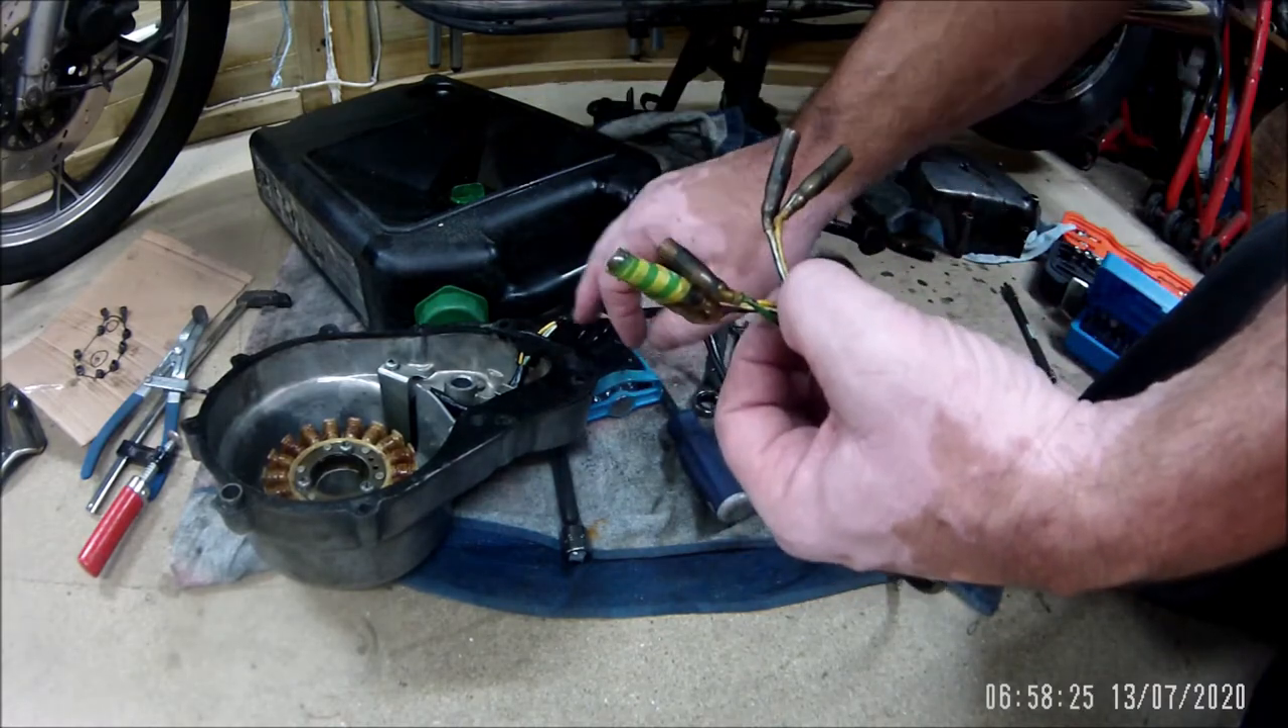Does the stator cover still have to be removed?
No.